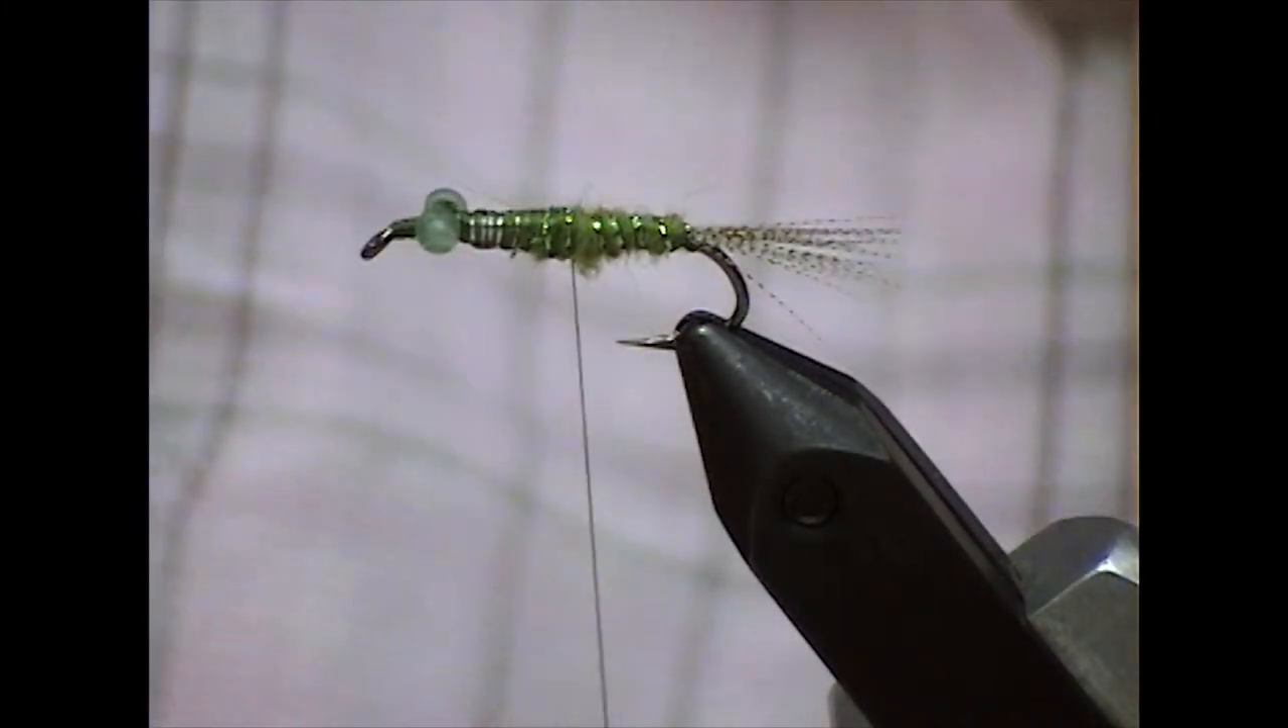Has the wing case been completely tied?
No.